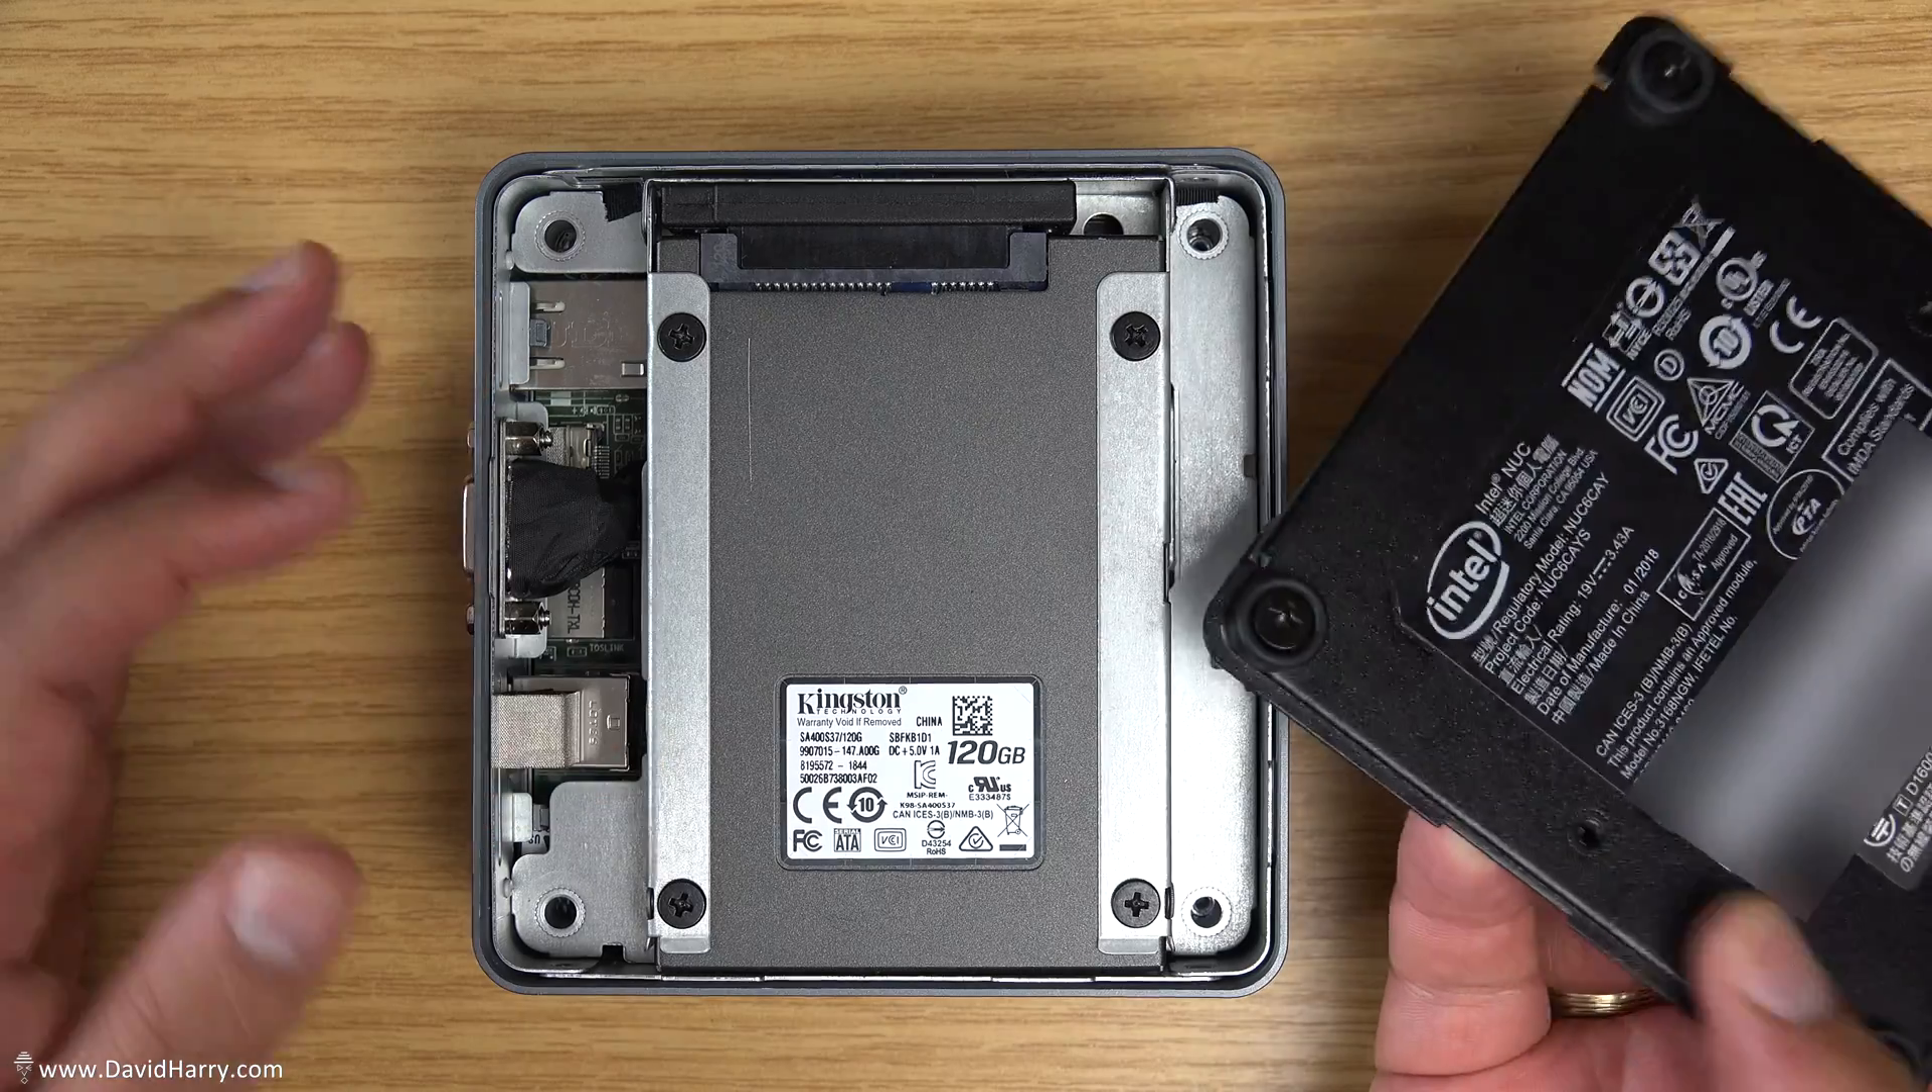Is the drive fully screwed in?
Yes.